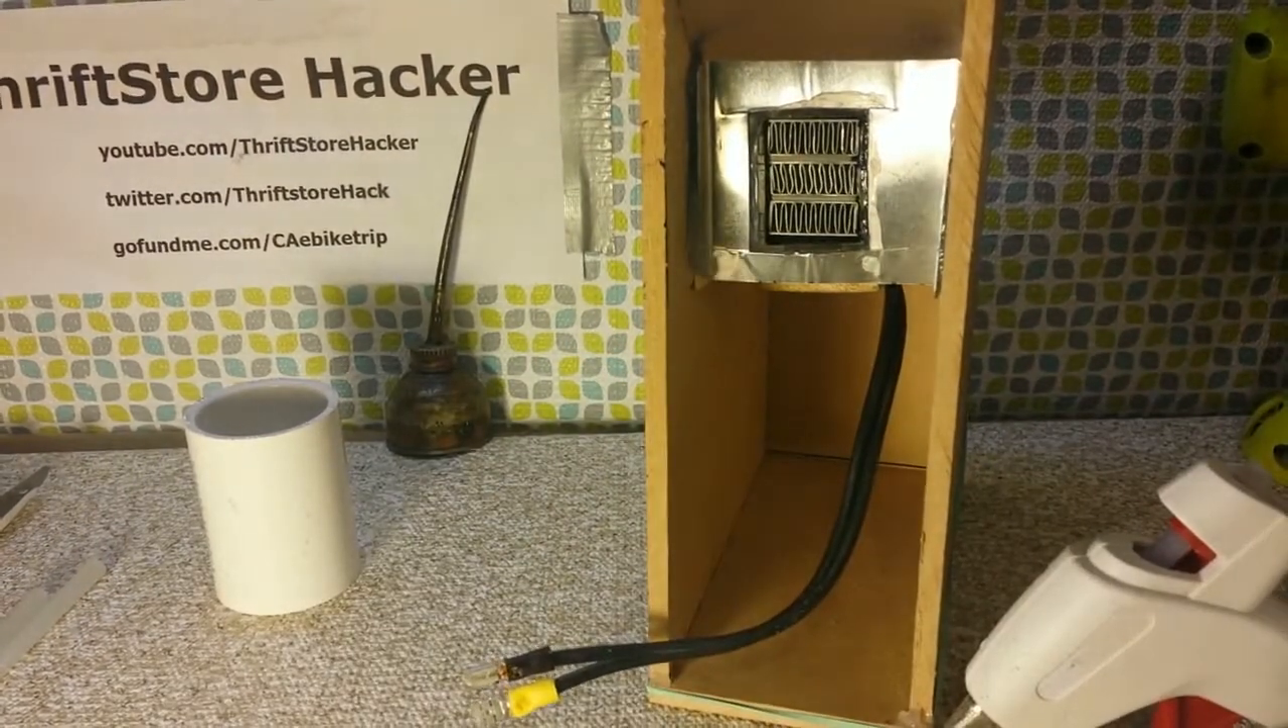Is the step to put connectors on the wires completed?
Yes.